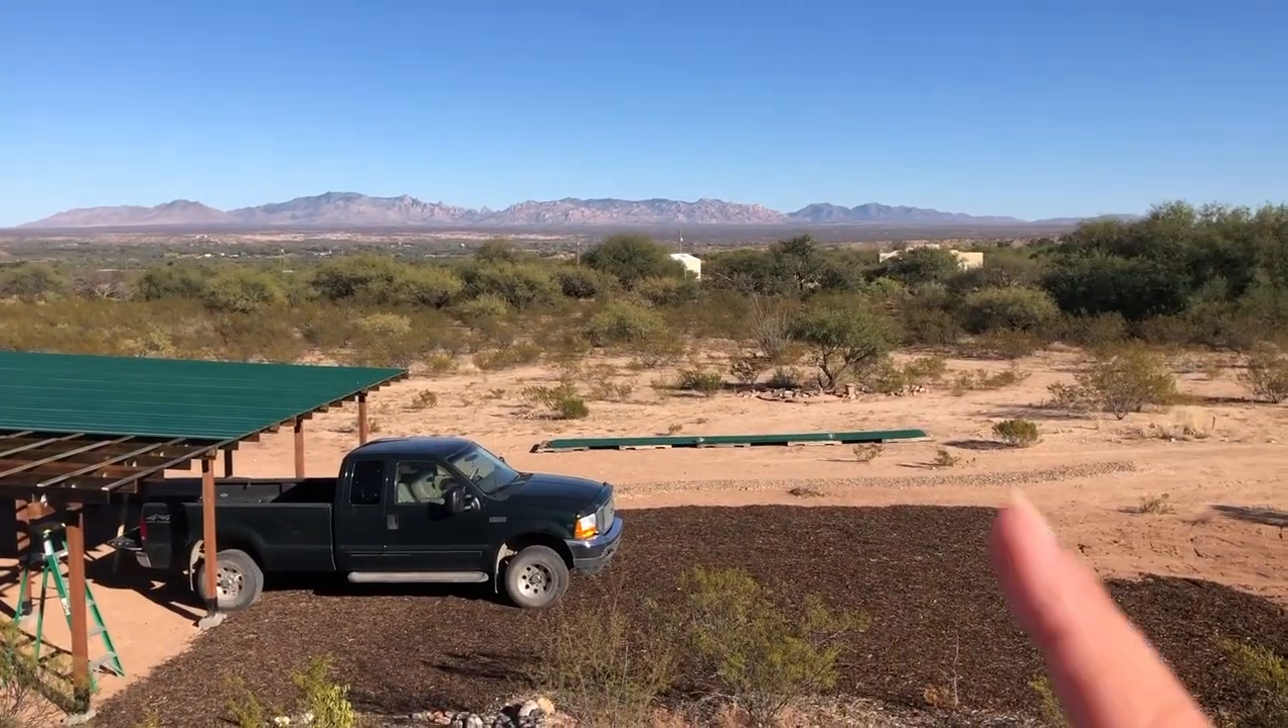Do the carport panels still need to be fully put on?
Yes.